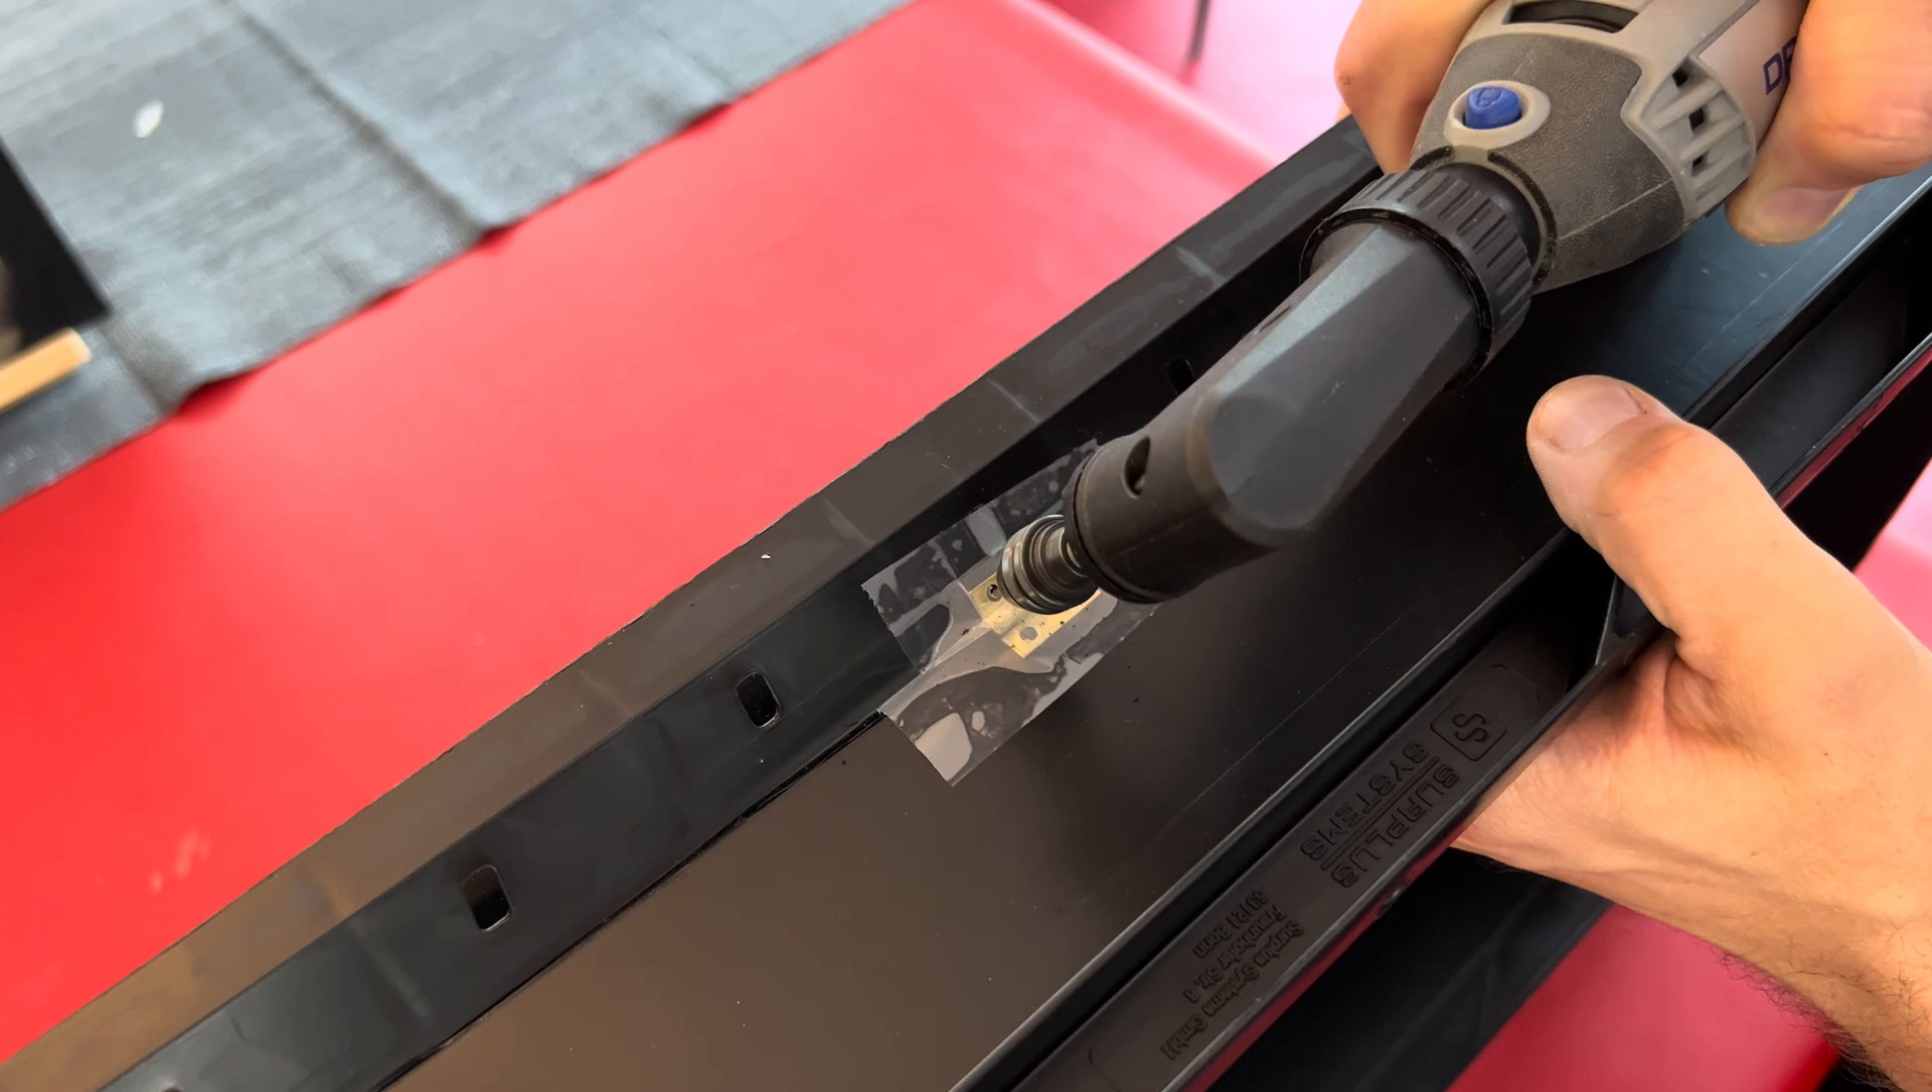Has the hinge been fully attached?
No.